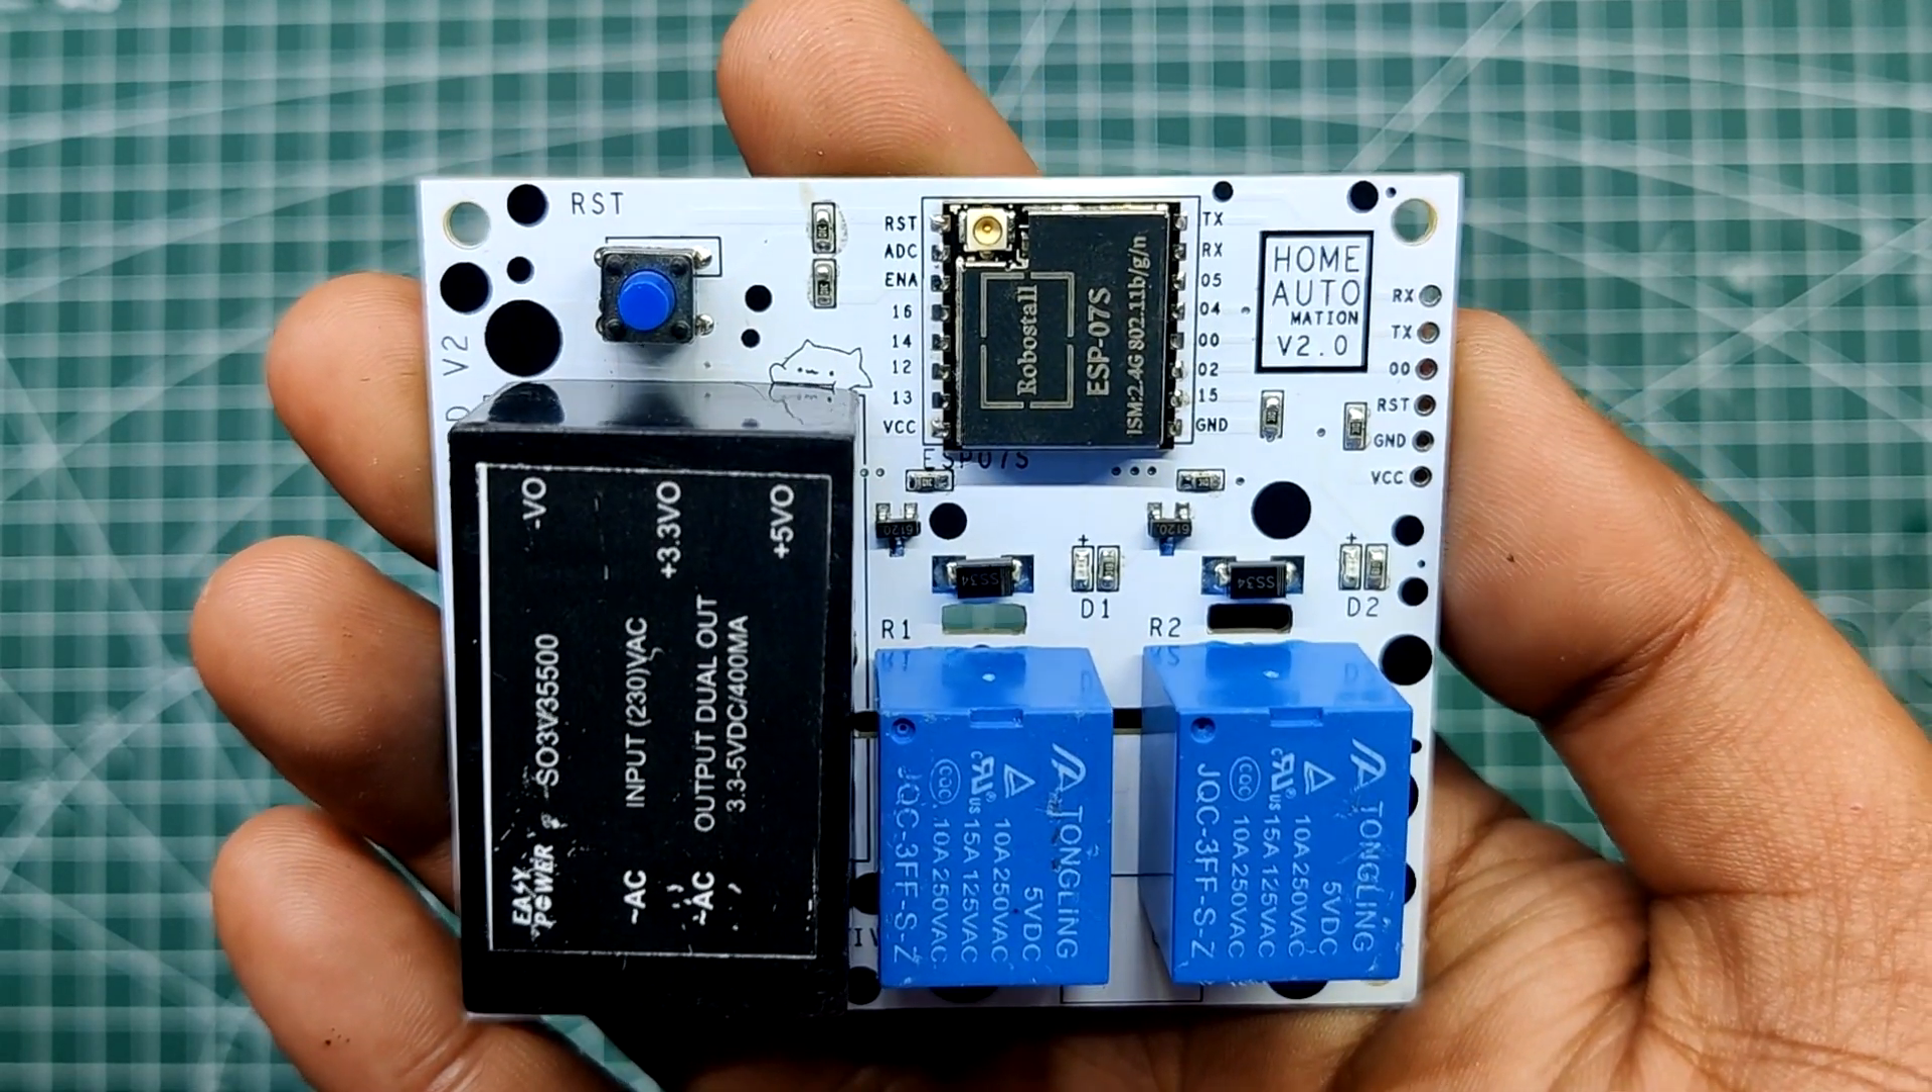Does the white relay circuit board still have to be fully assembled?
No.